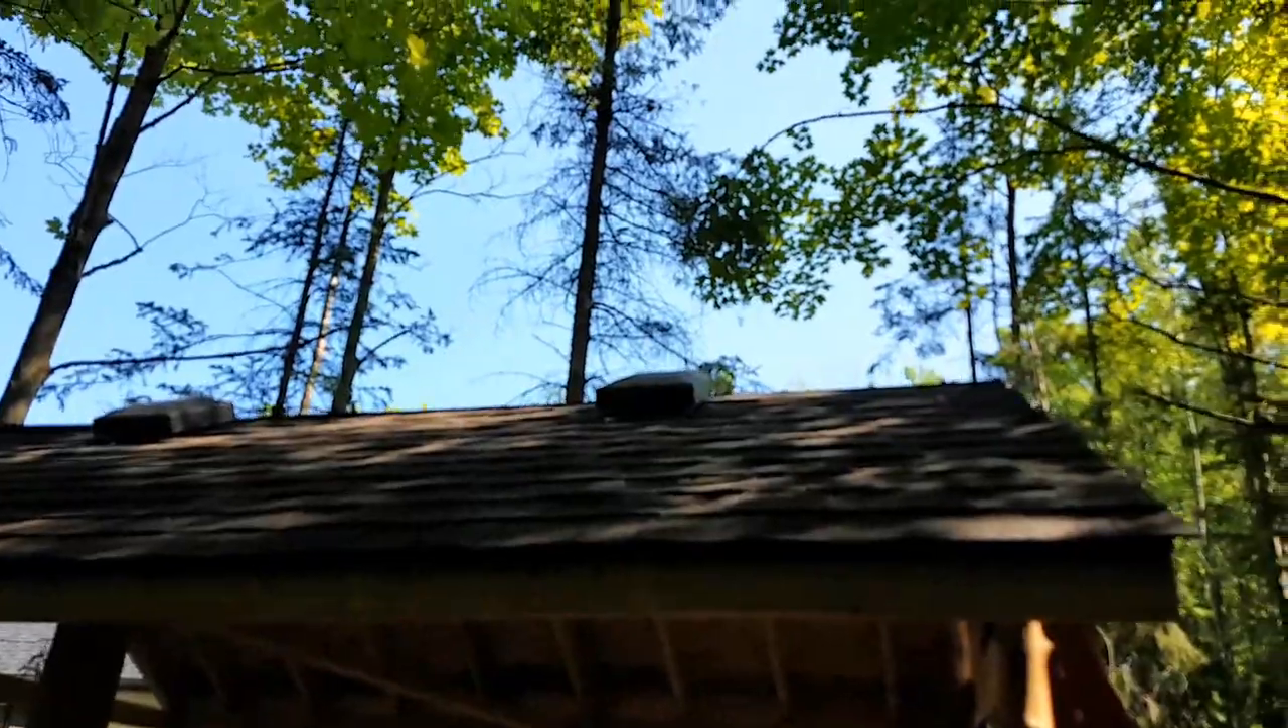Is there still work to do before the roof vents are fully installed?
No.